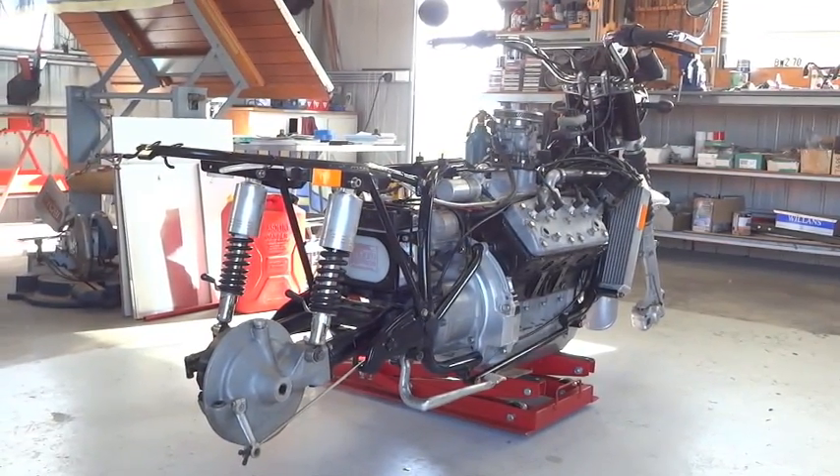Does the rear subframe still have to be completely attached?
No.